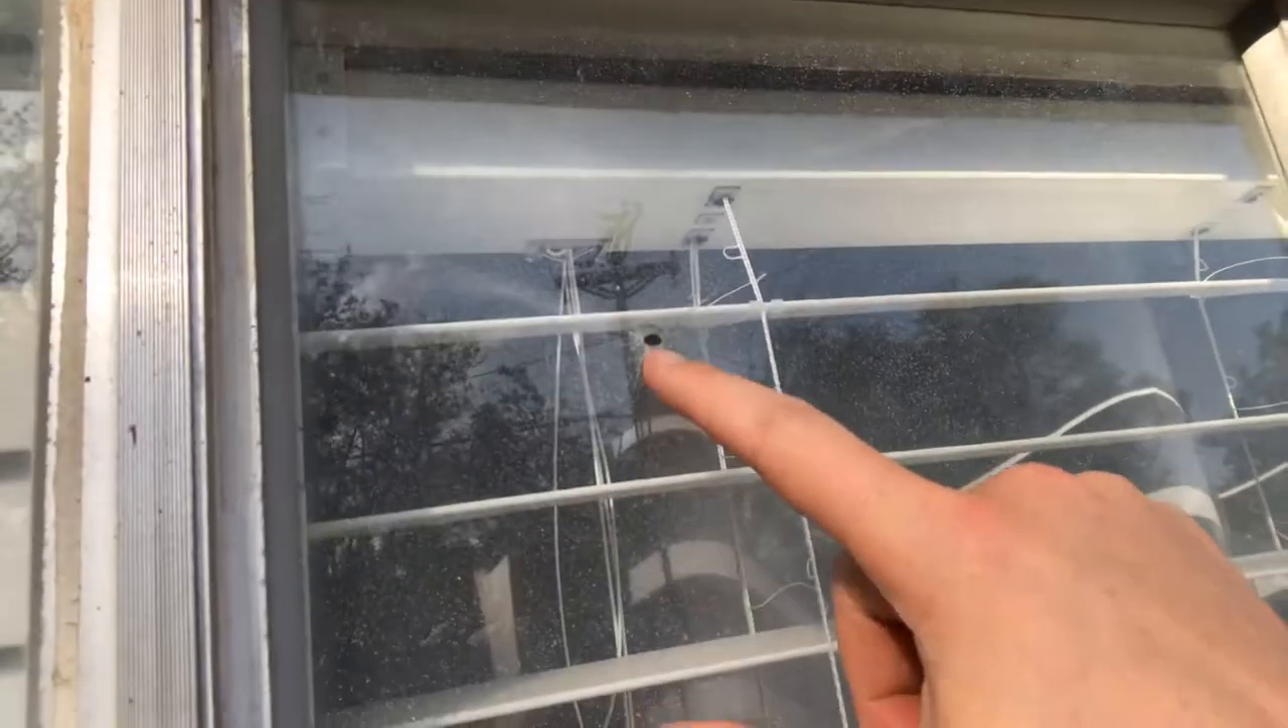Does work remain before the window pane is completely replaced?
Yes.